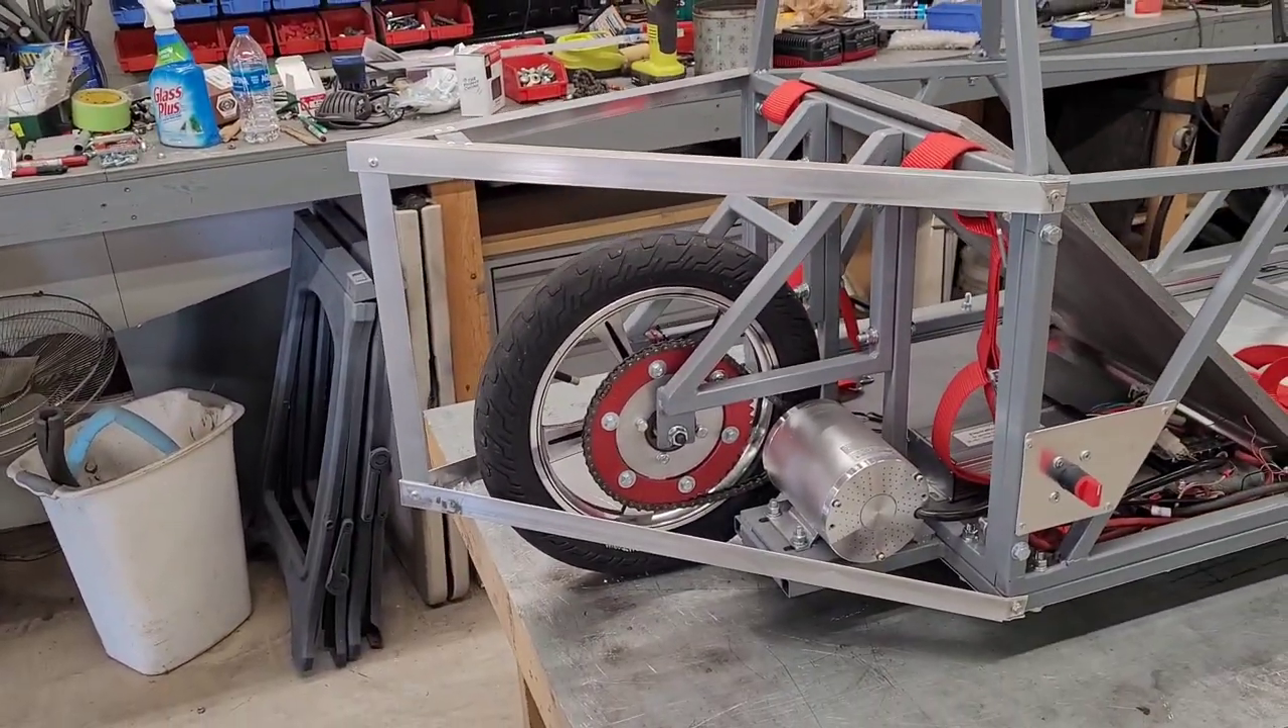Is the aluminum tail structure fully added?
Yes.